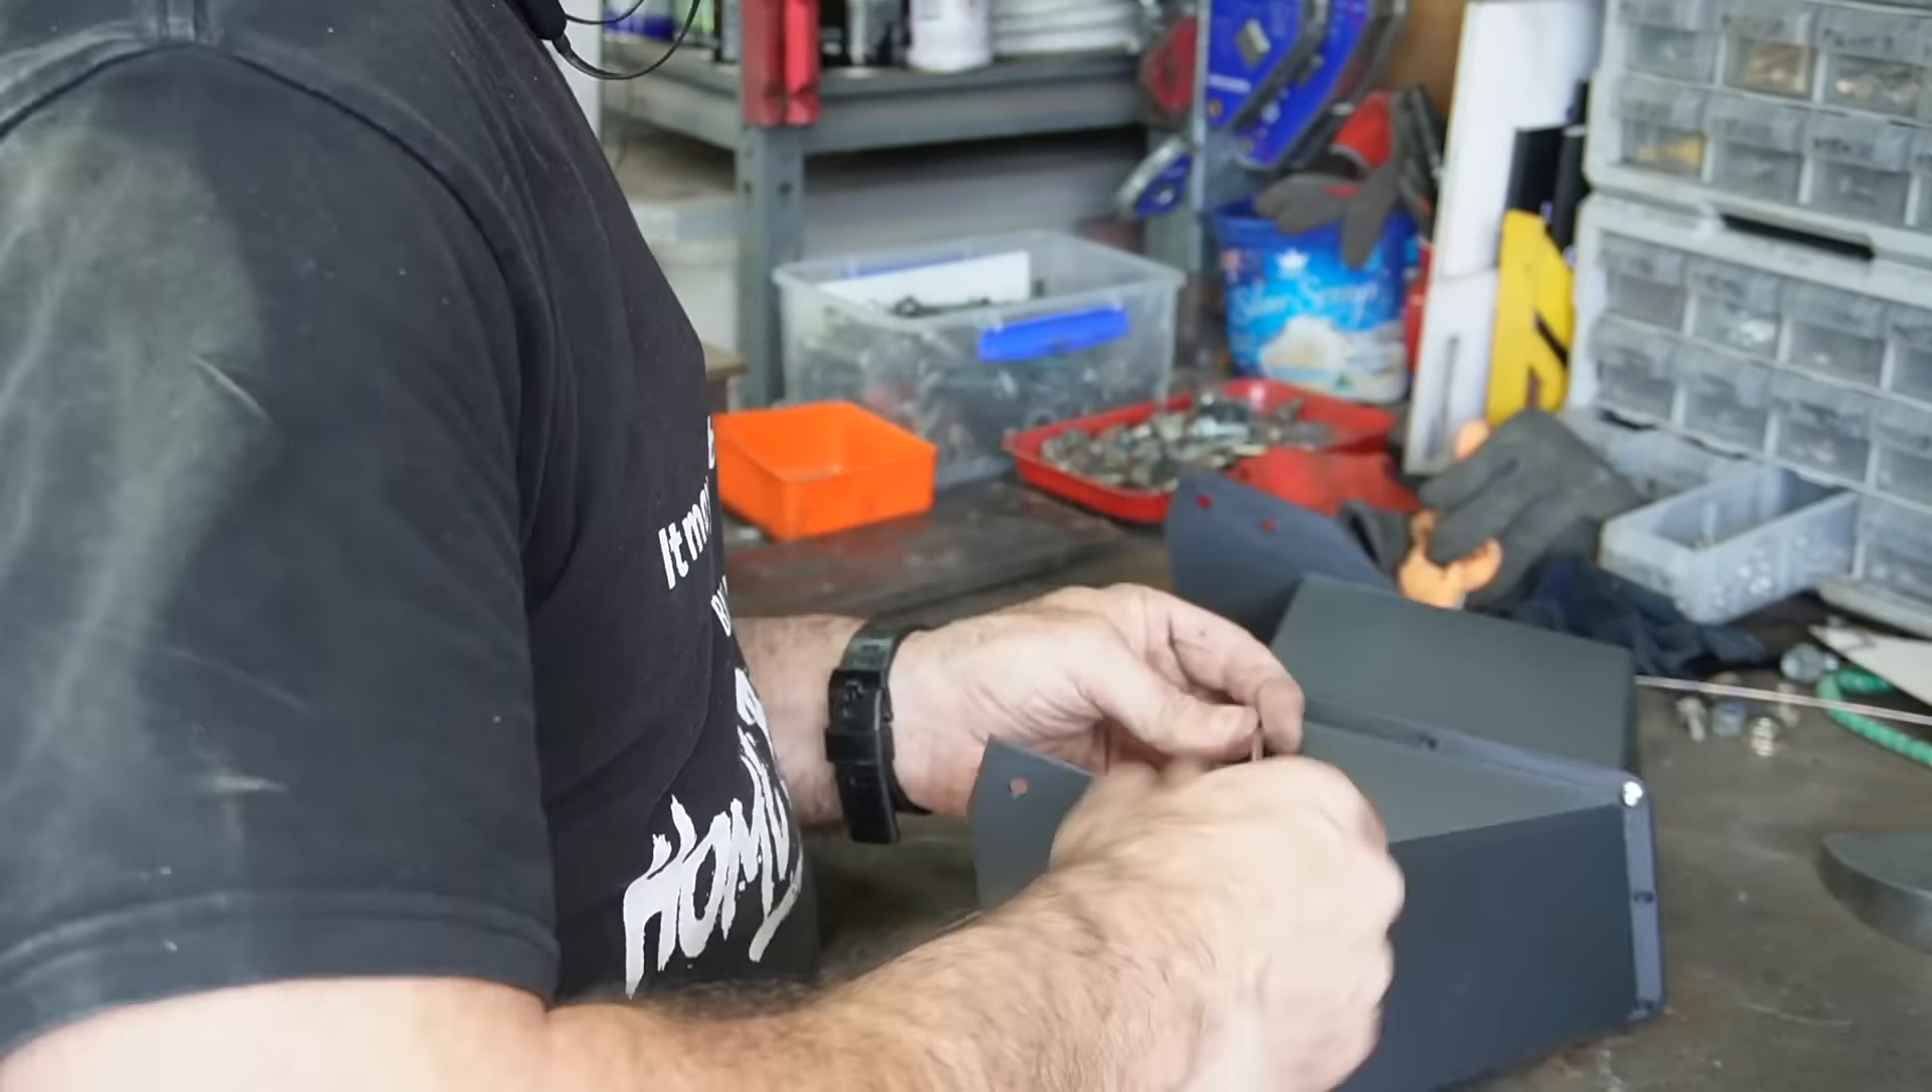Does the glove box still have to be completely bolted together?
Yes.